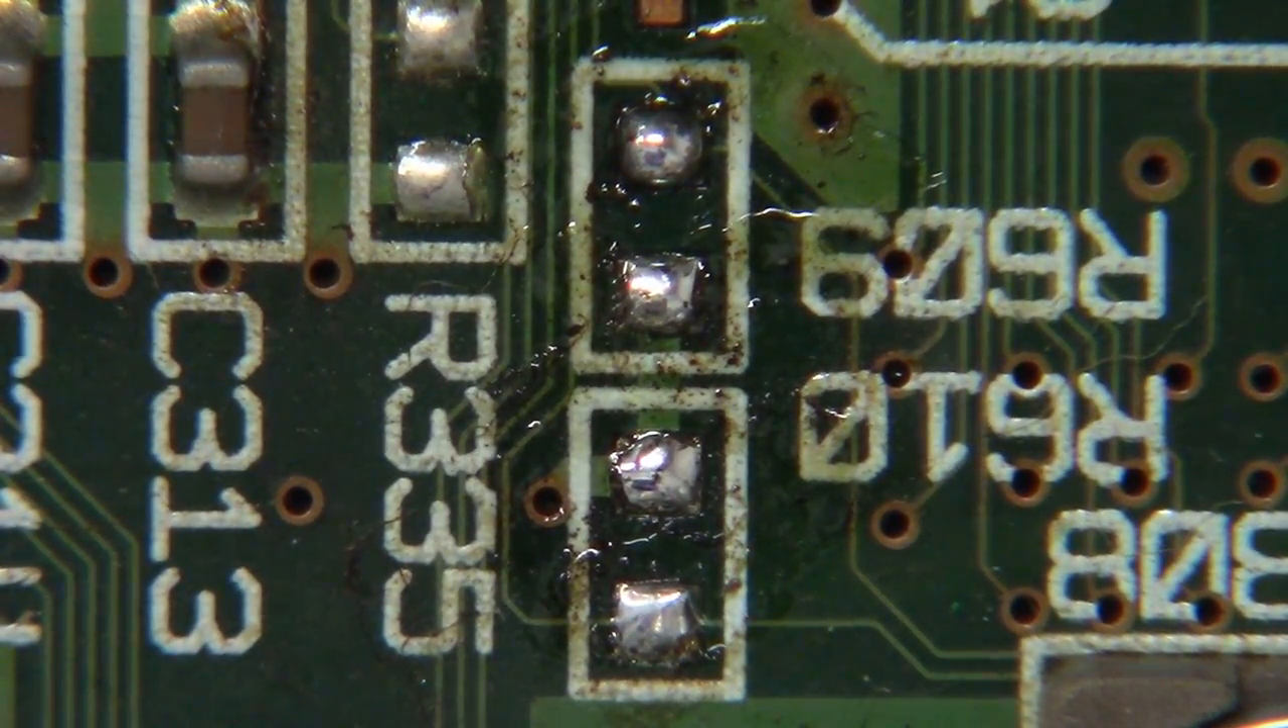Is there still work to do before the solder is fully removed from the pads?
Yes.